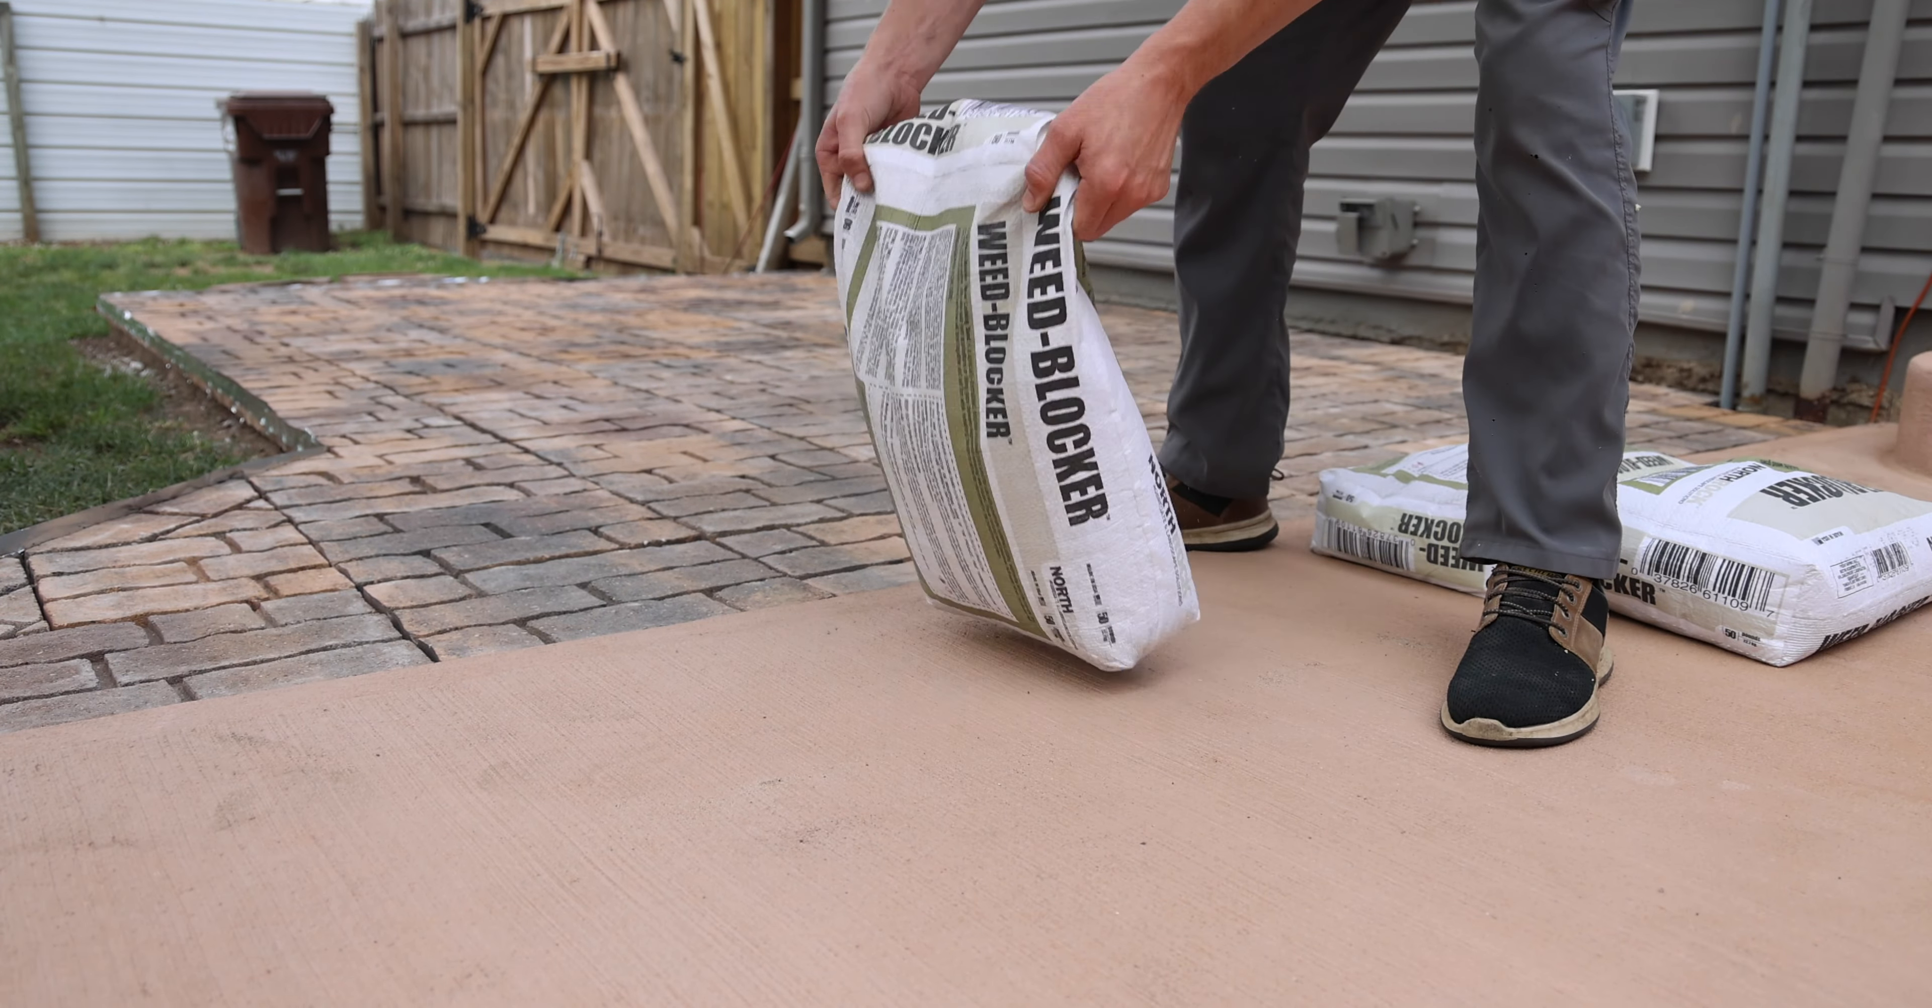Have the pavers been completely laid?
Yes.